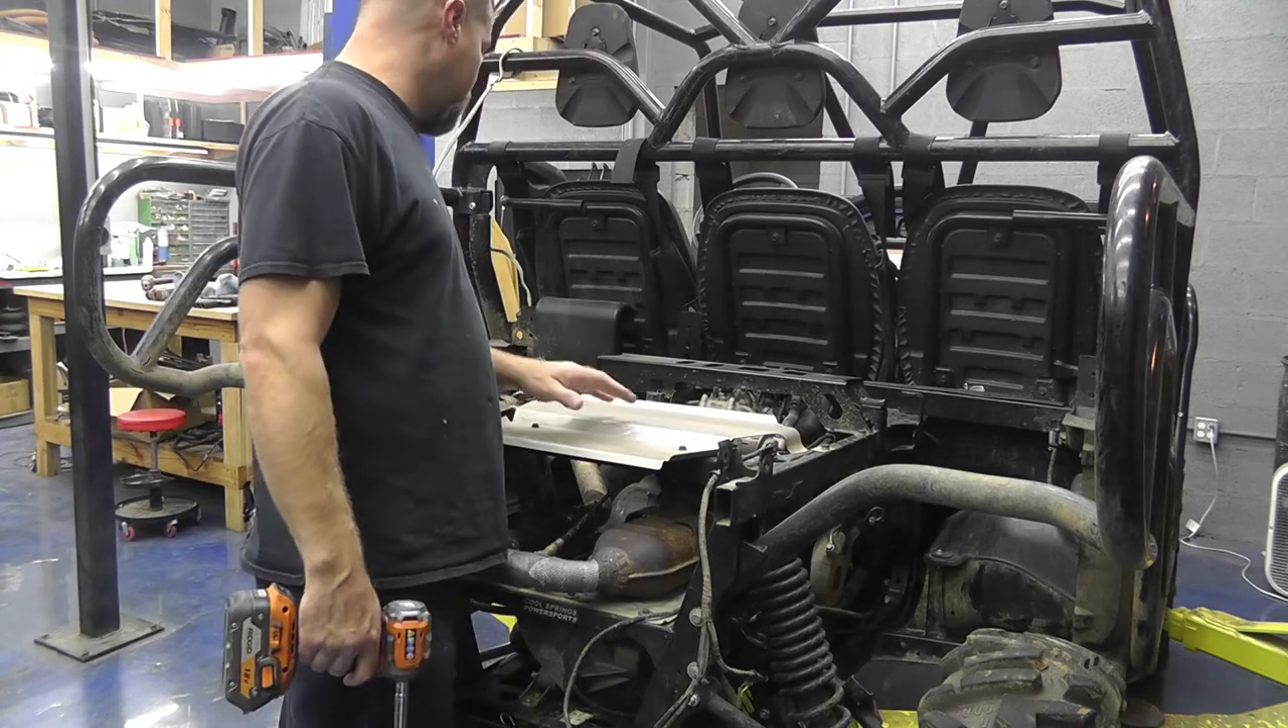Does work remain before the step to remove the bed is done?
No.